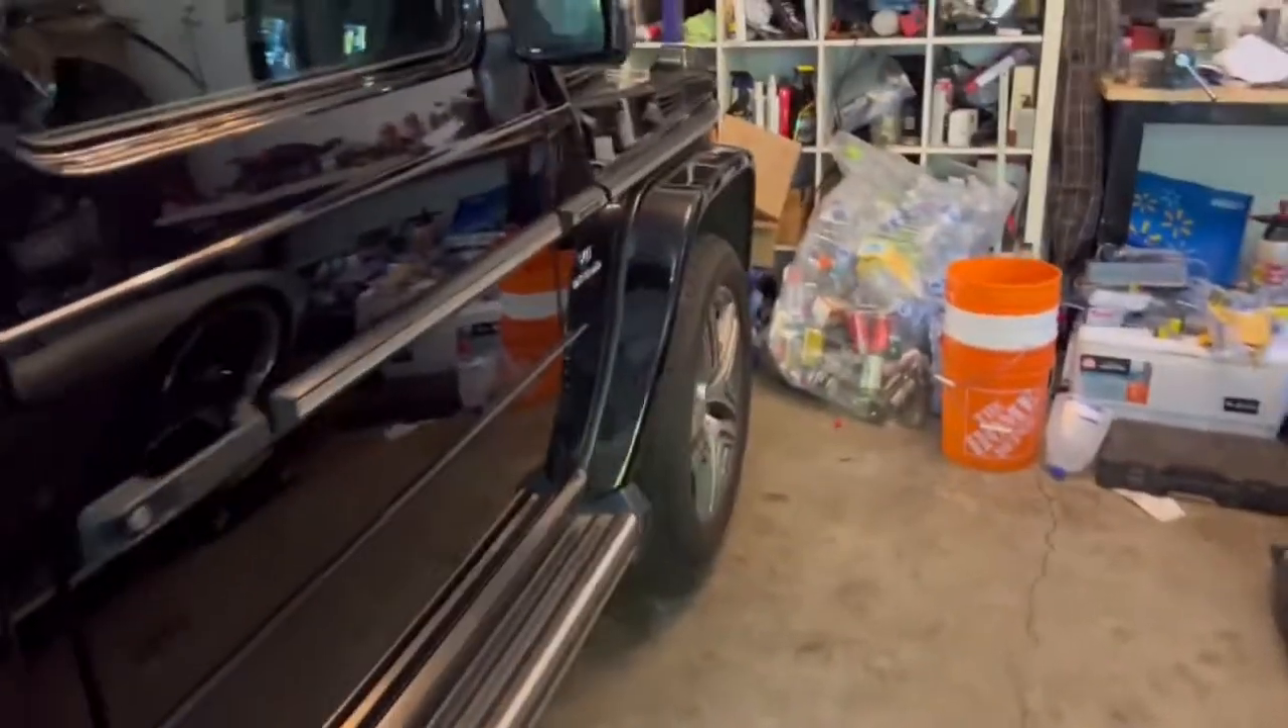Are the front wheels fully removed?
No.